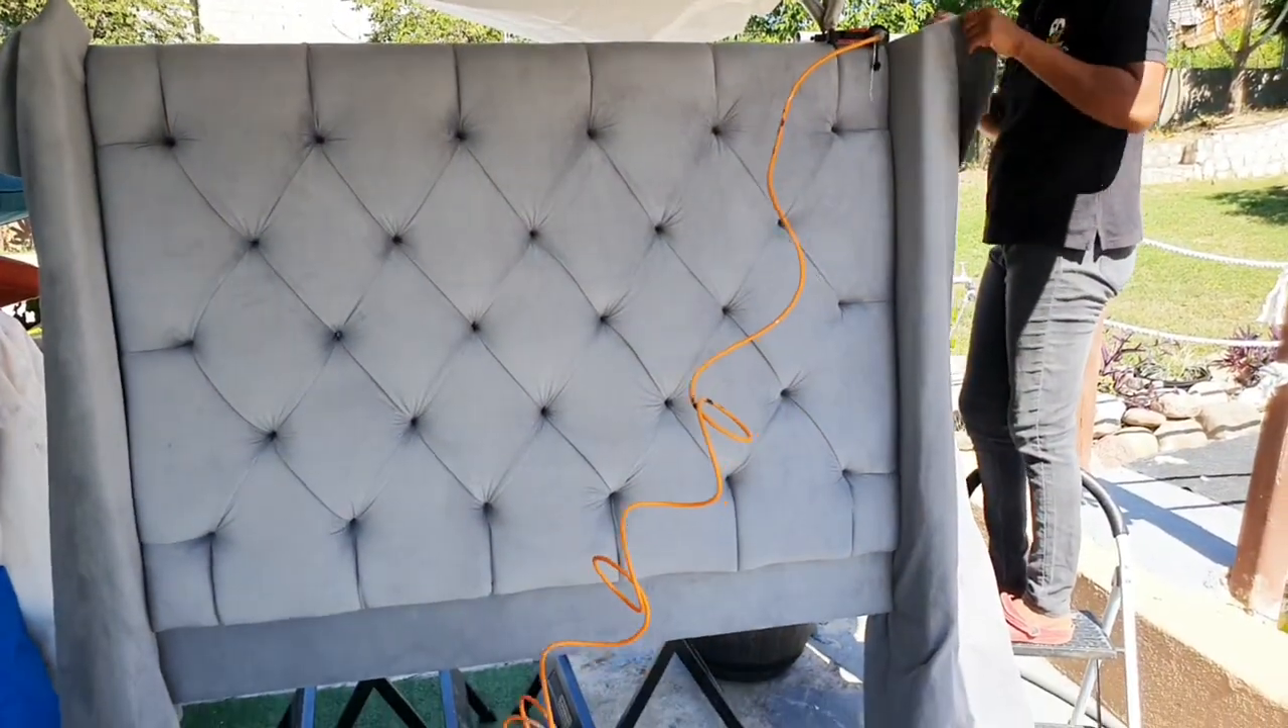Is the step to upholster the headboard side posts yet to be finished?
Yes.